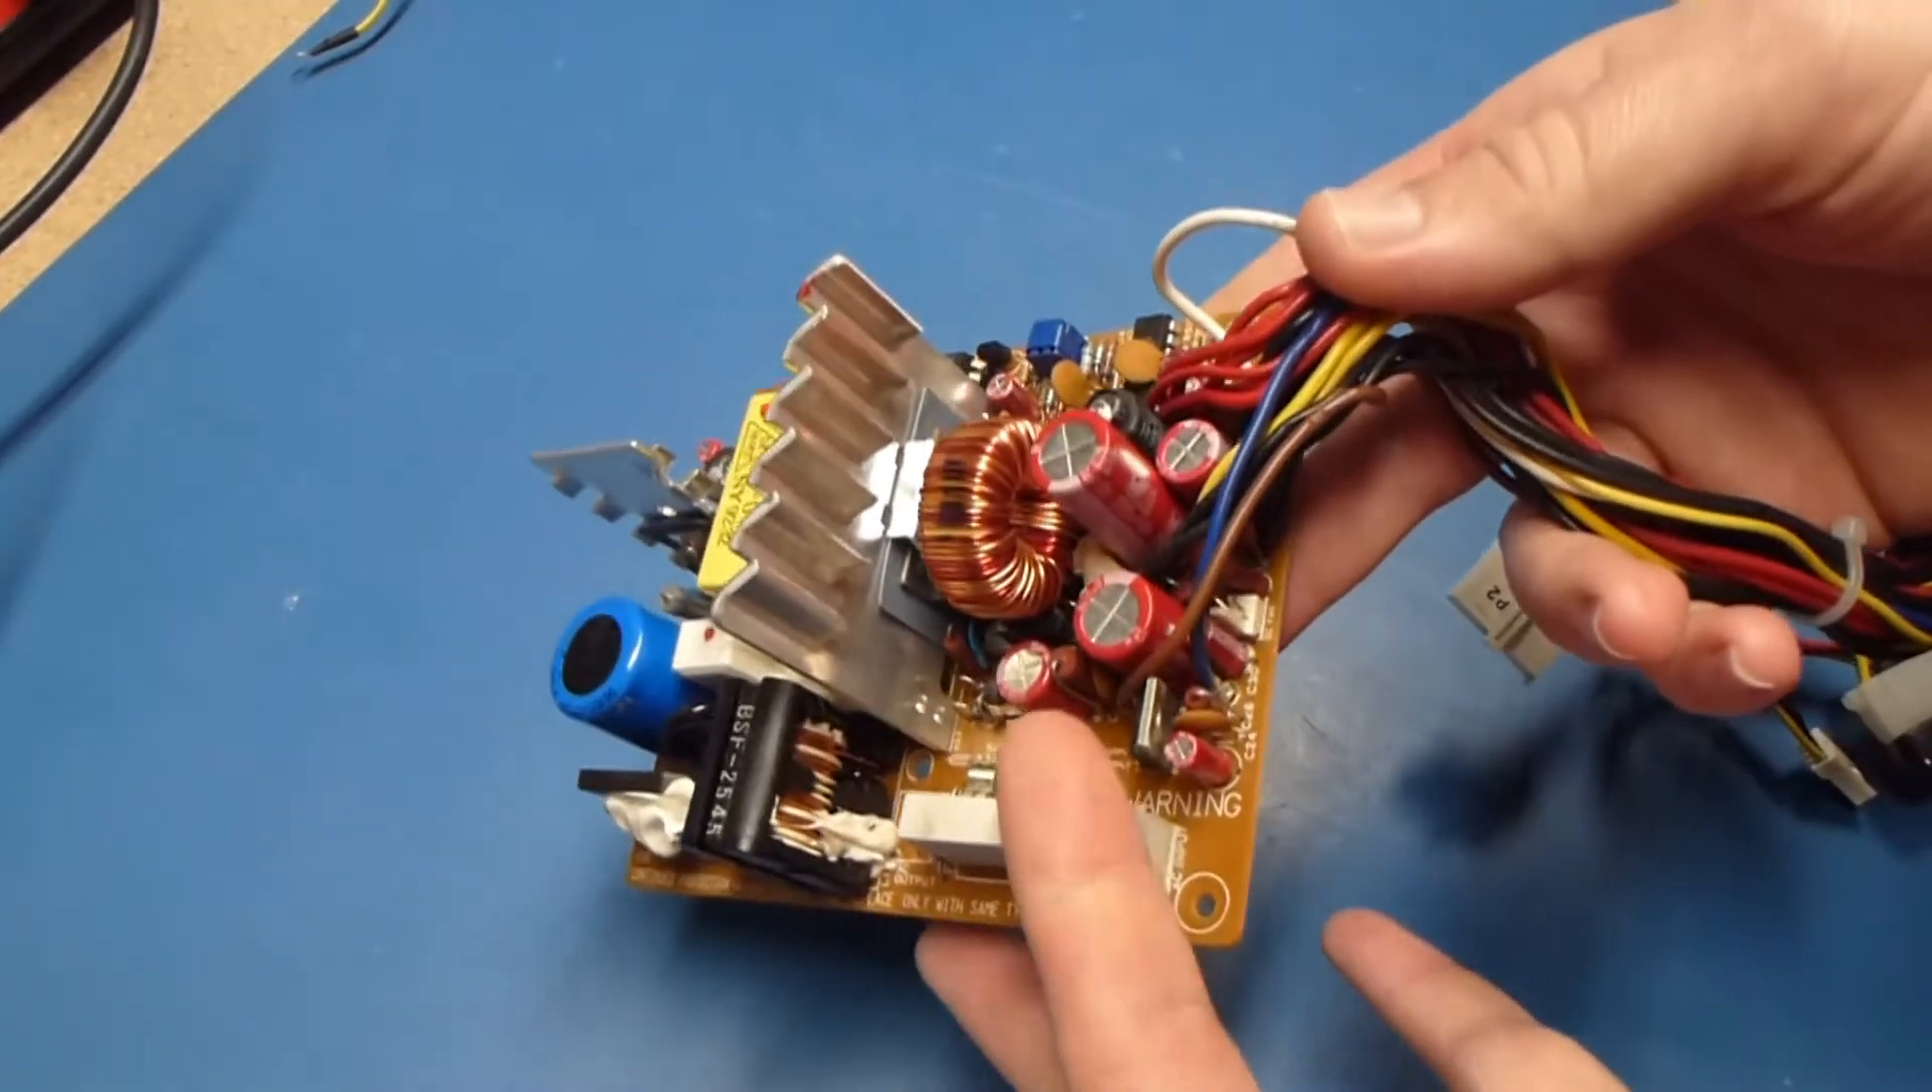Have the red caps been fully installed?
Yes.